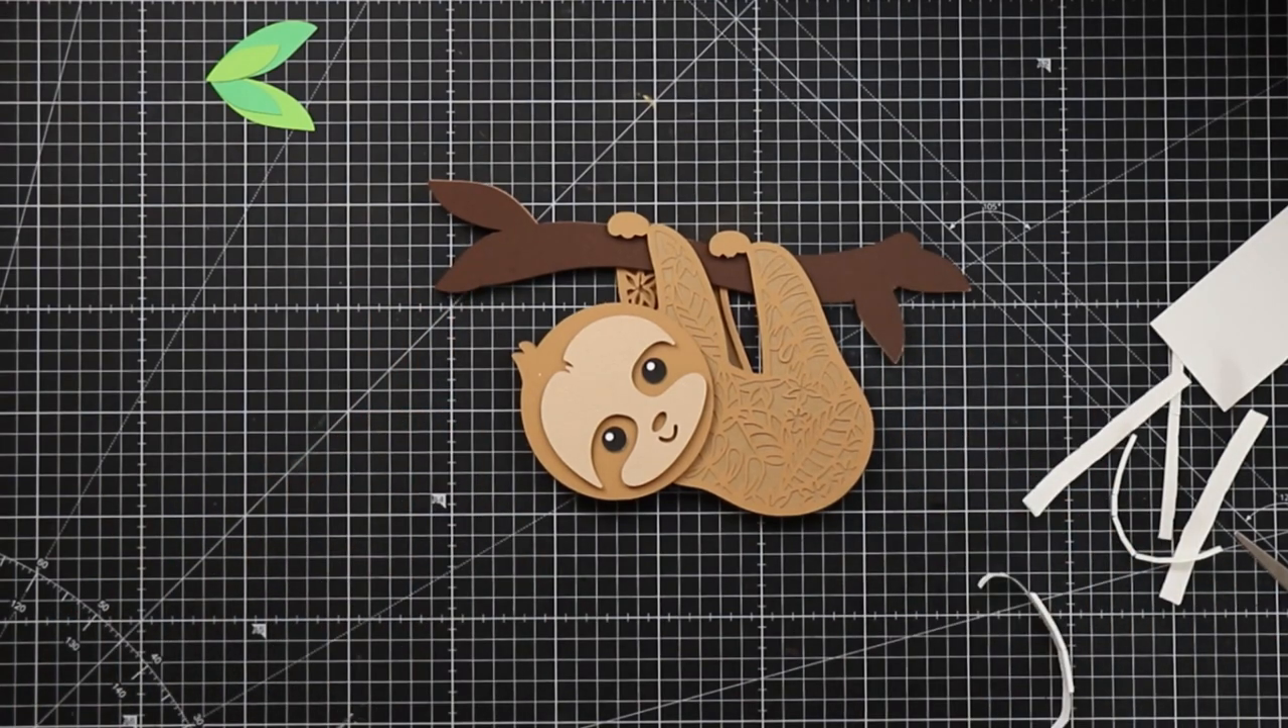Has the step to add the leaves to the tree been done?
No.